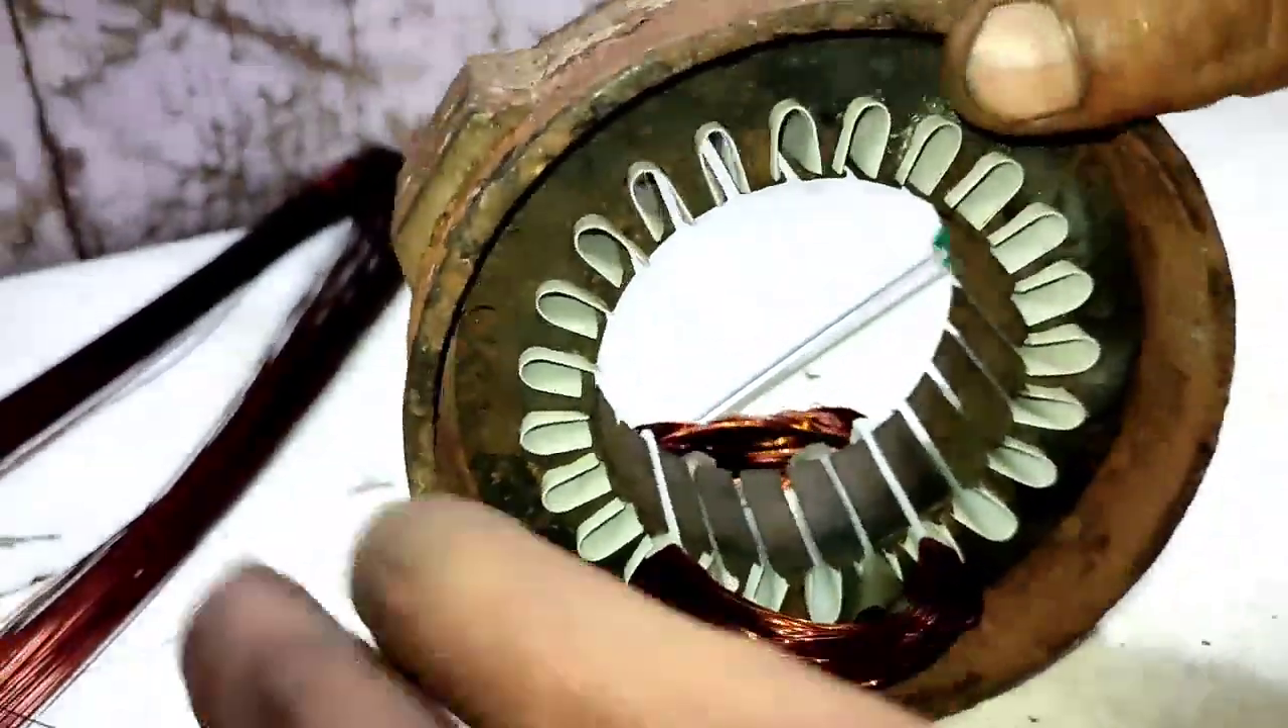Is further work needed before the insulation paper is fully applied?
No.